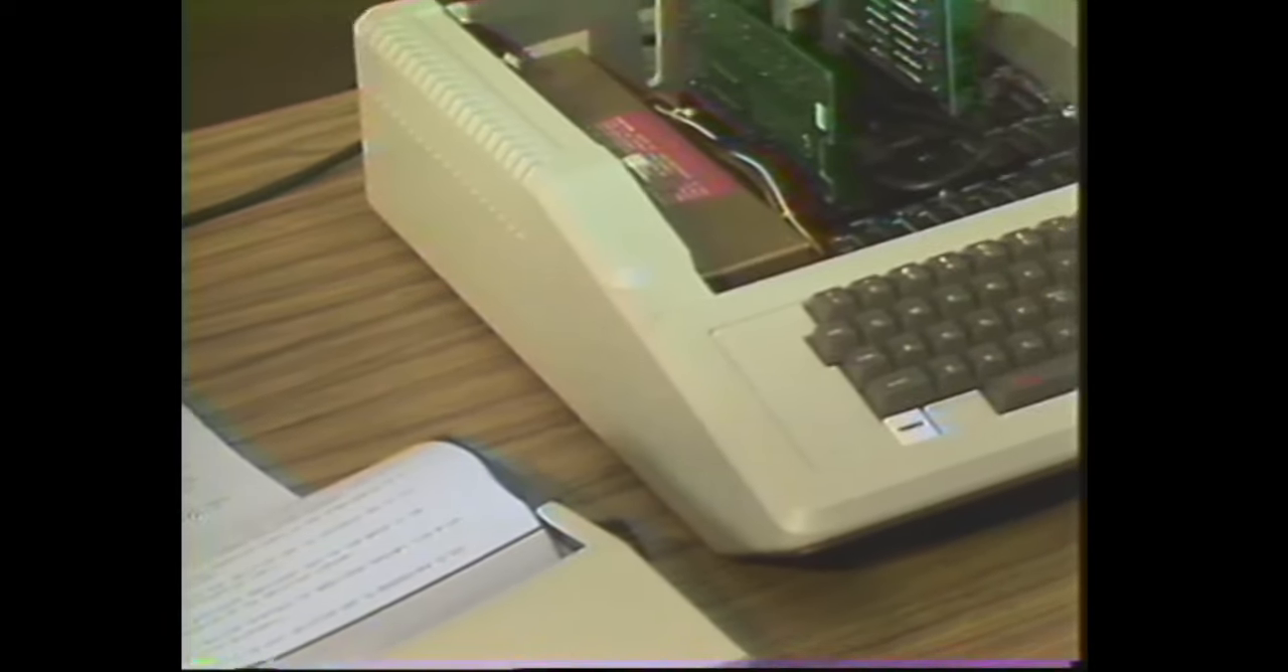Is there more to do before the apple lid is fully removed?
No.